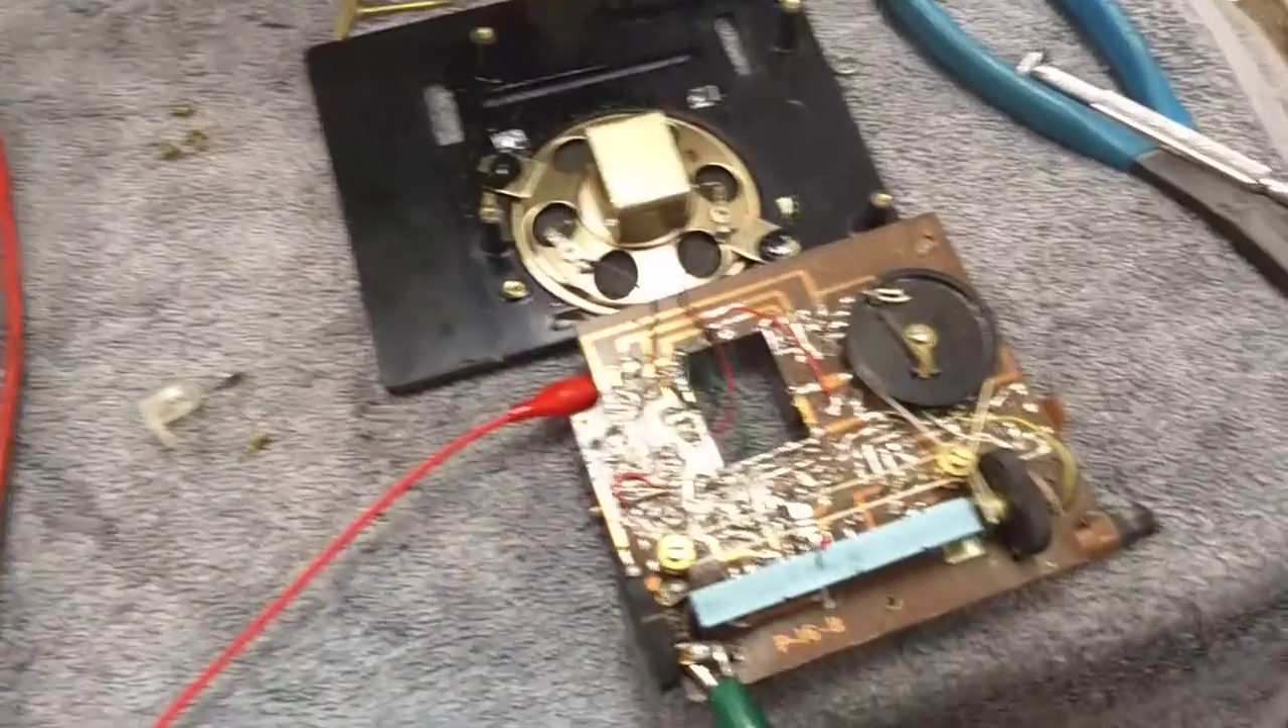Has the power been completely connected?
Yes.